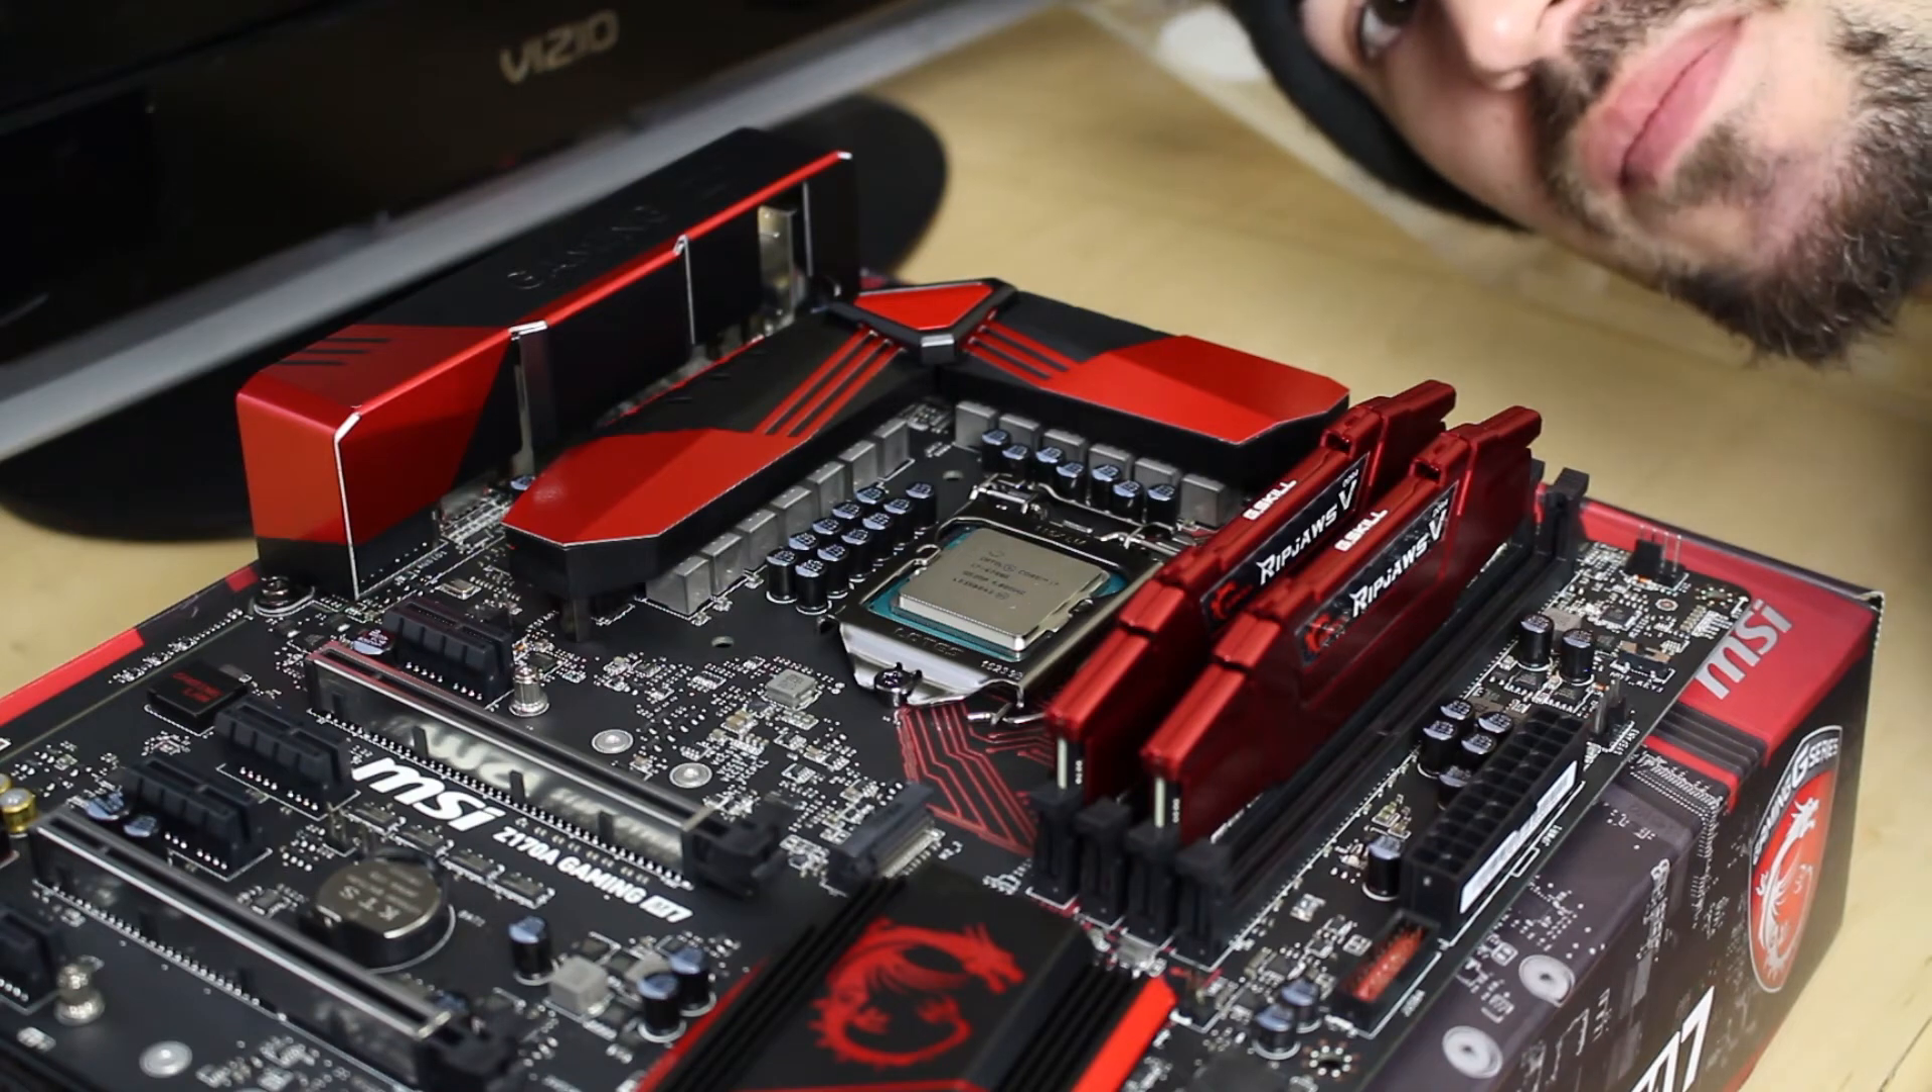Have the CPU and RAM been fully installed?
Yes.